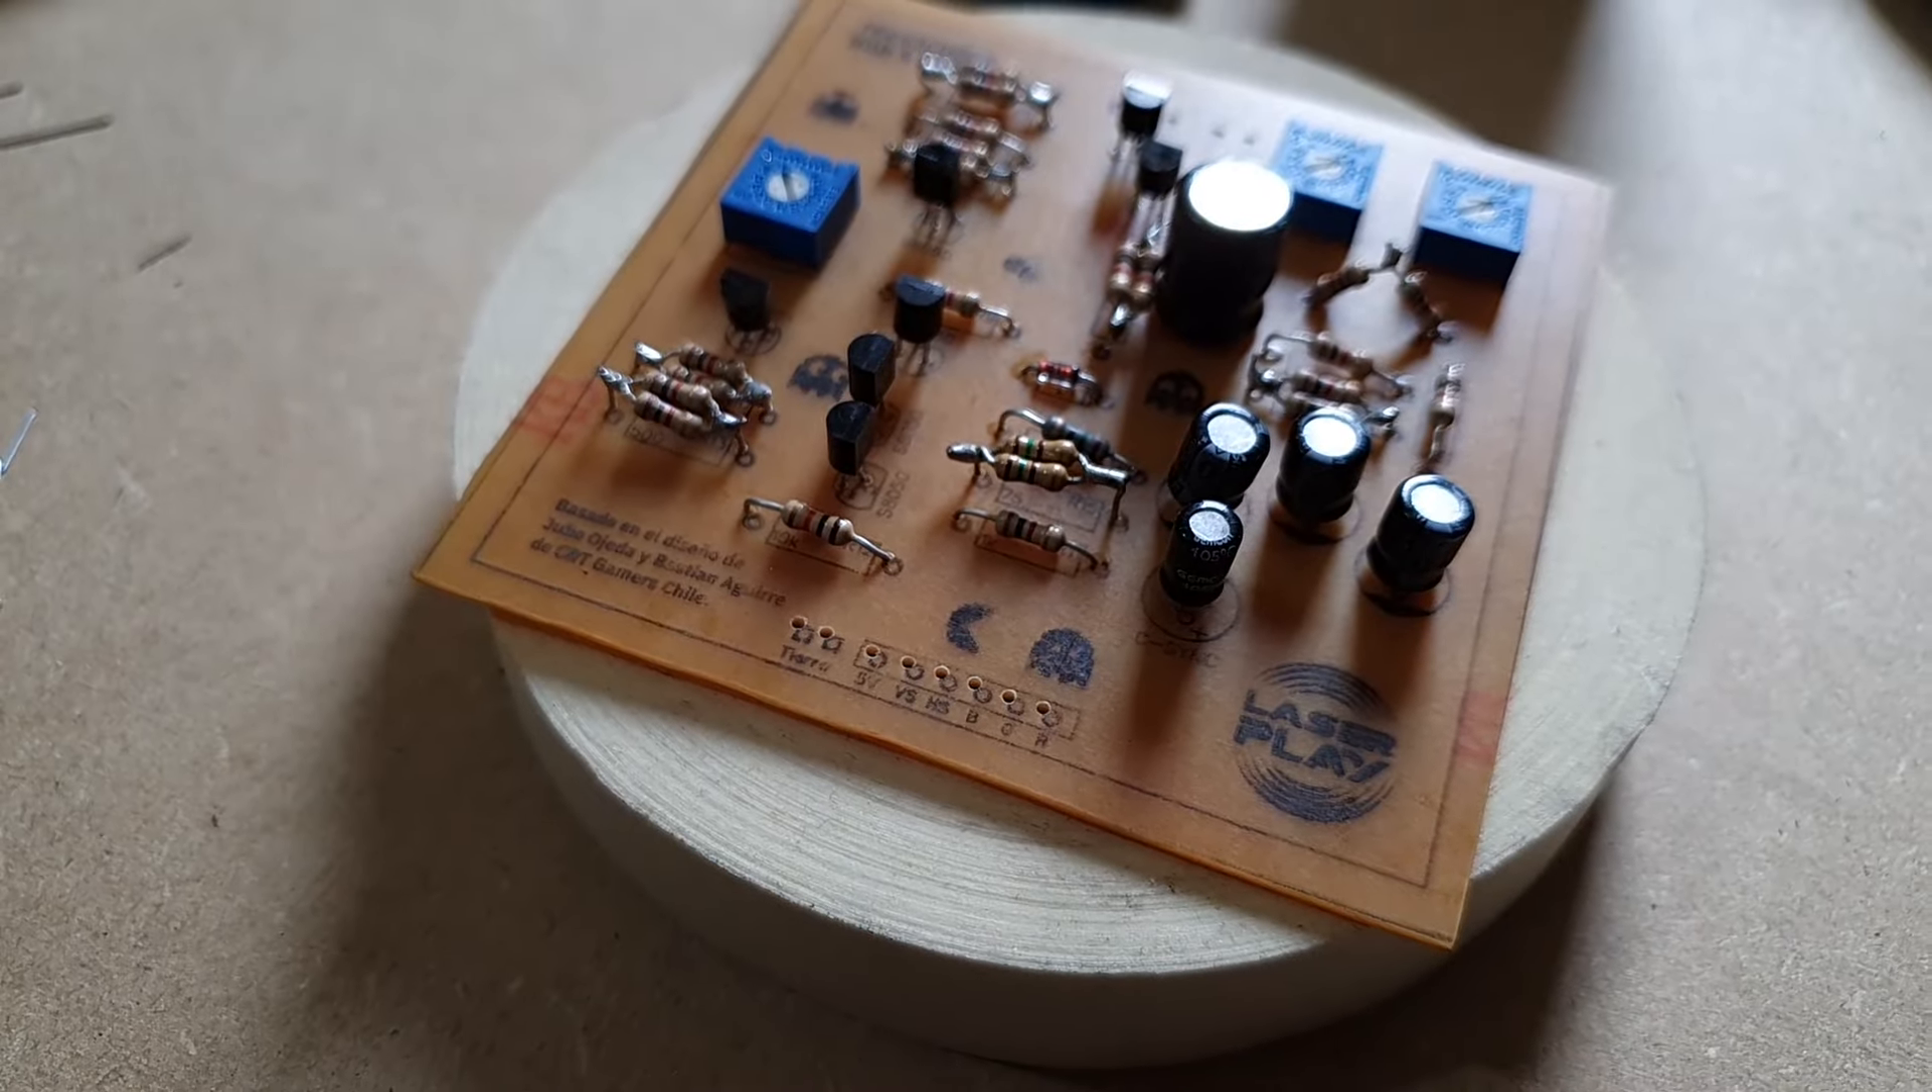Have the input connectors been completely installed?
No.